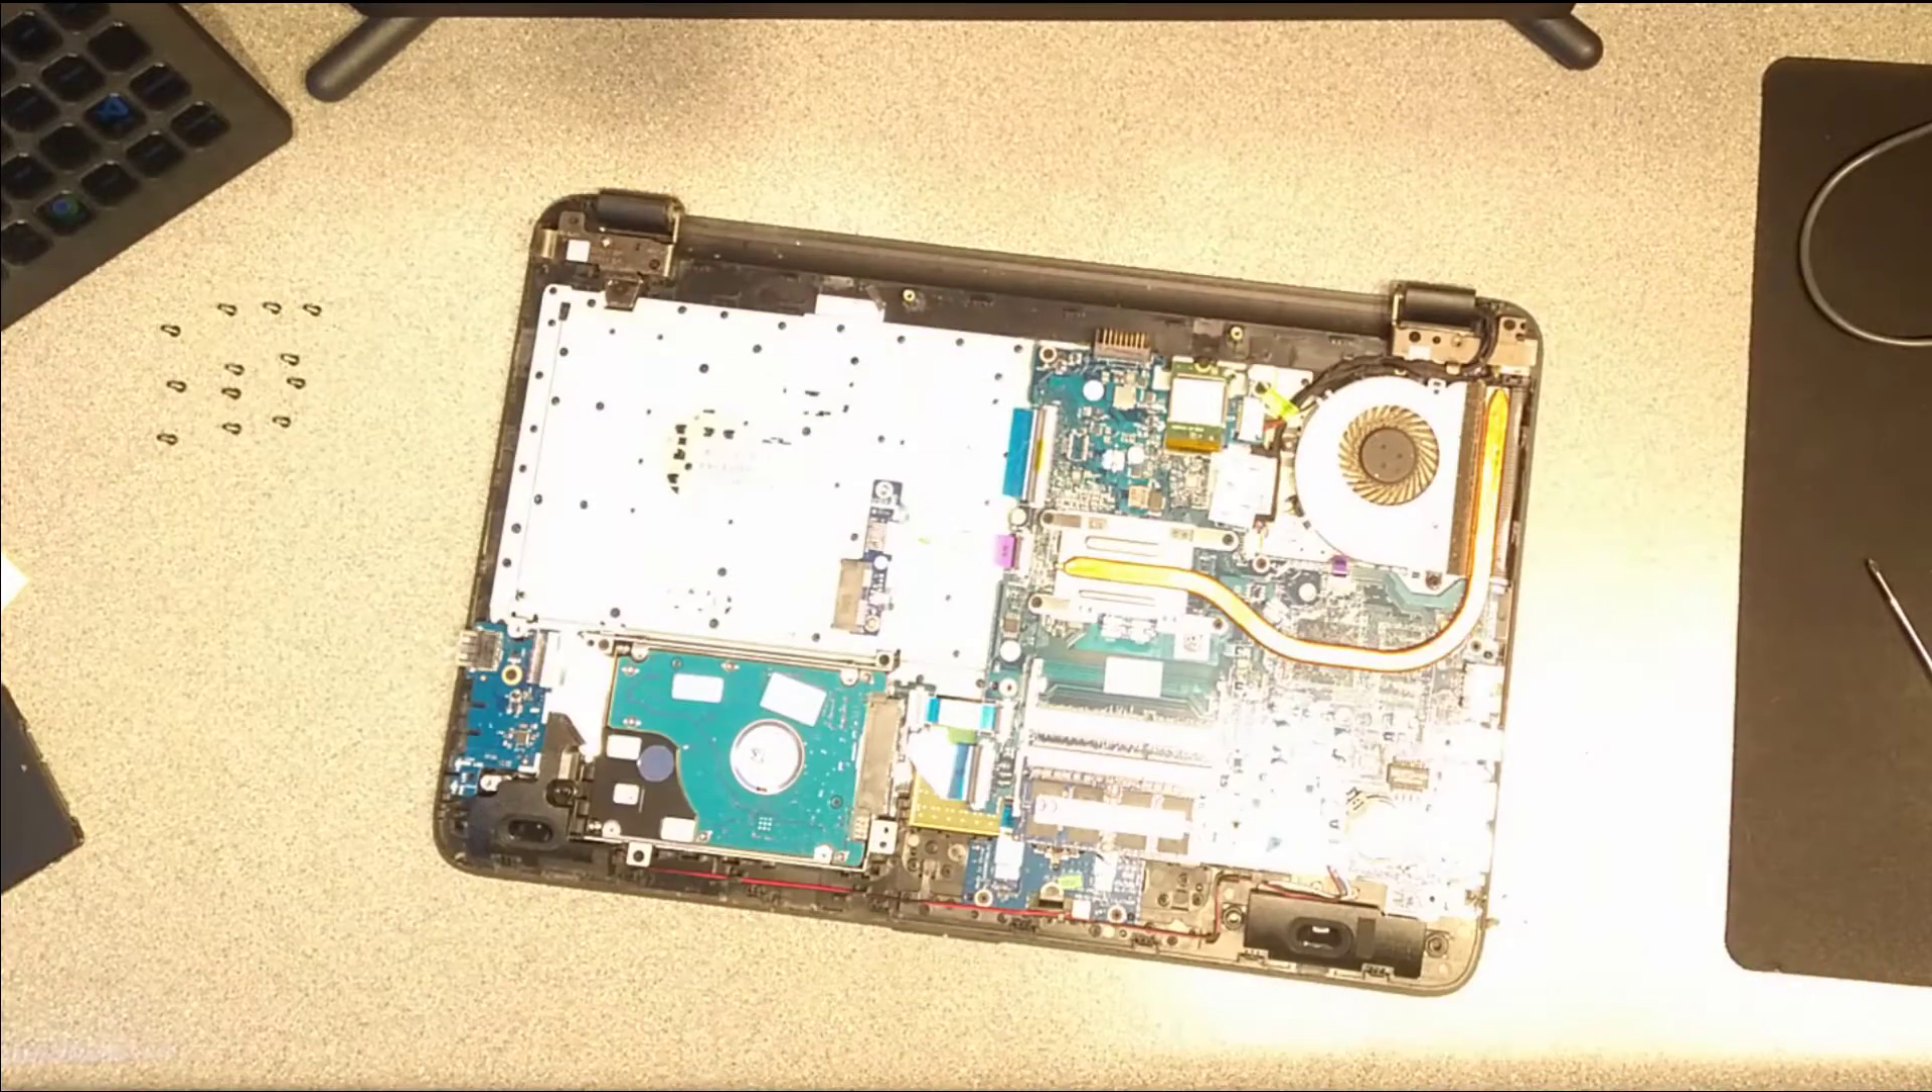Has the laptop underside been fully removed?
Yes.